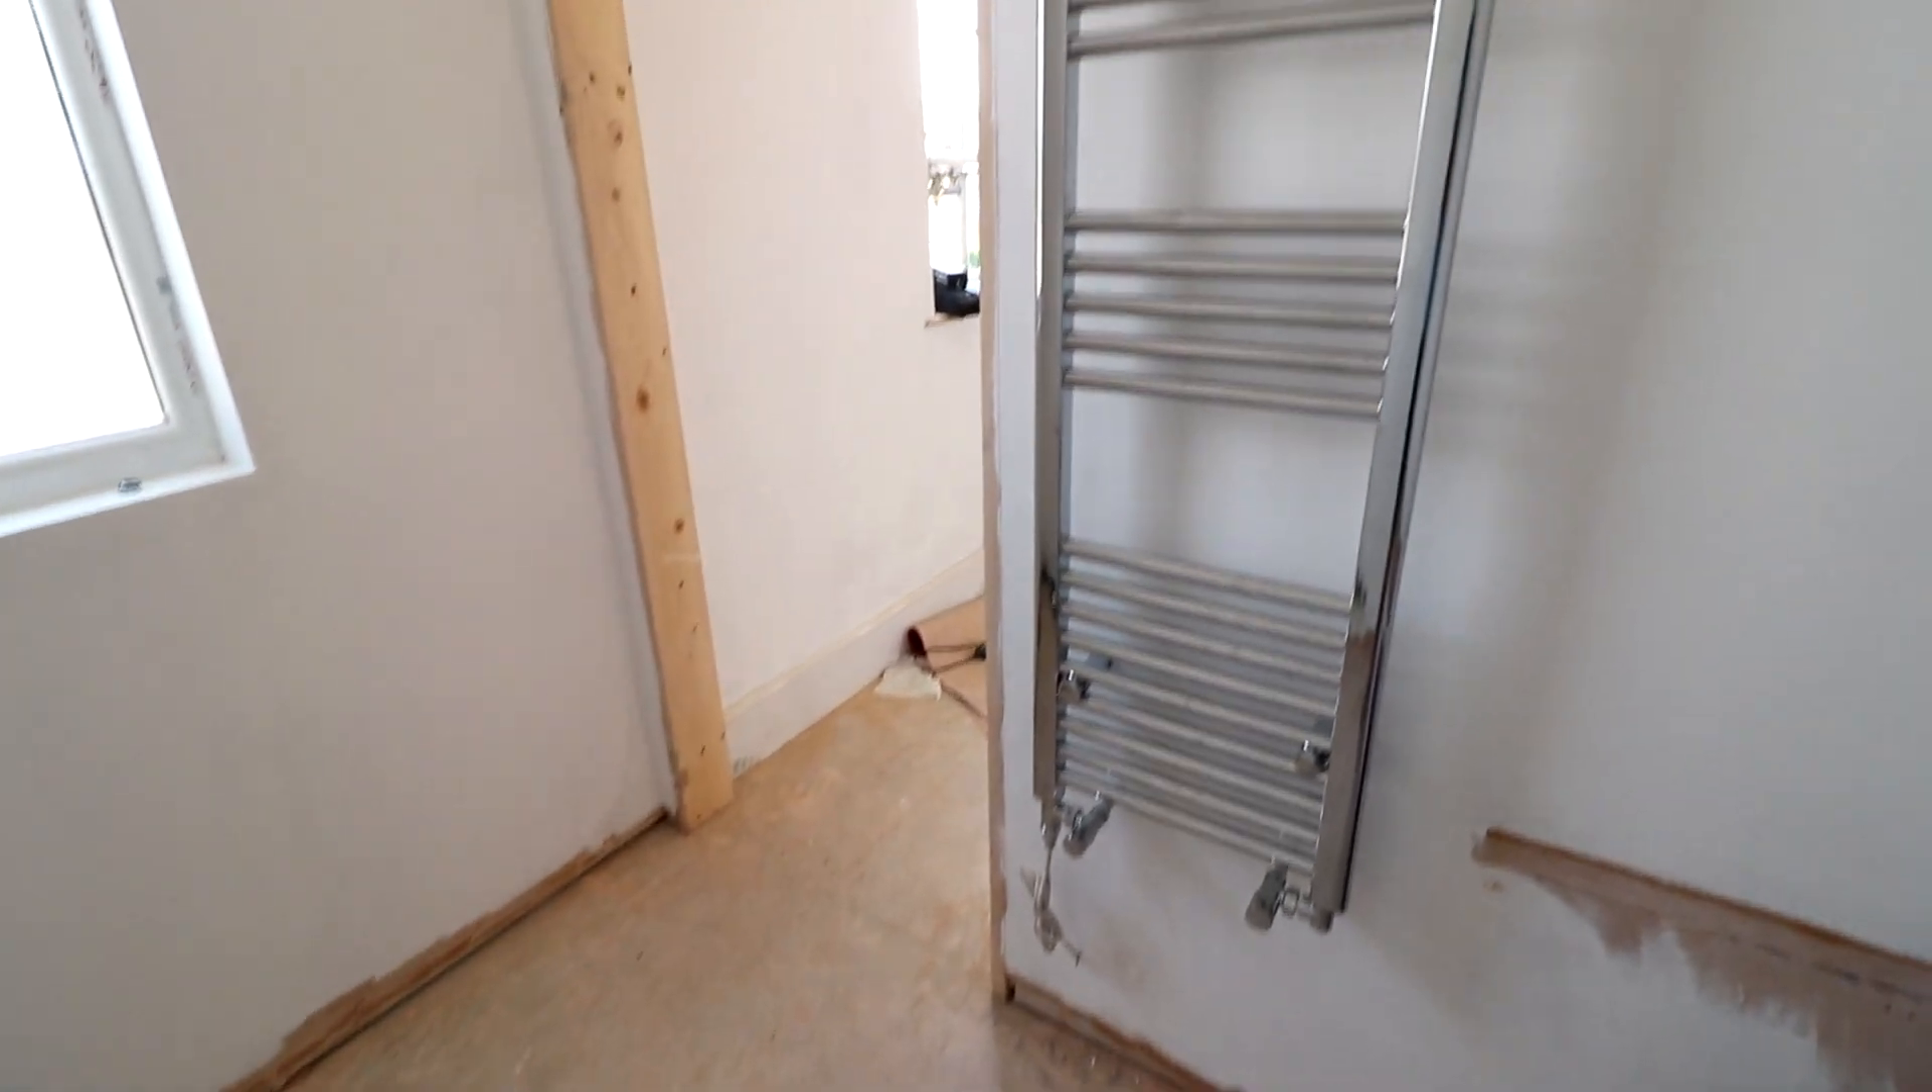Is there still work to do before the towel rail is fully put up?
No.